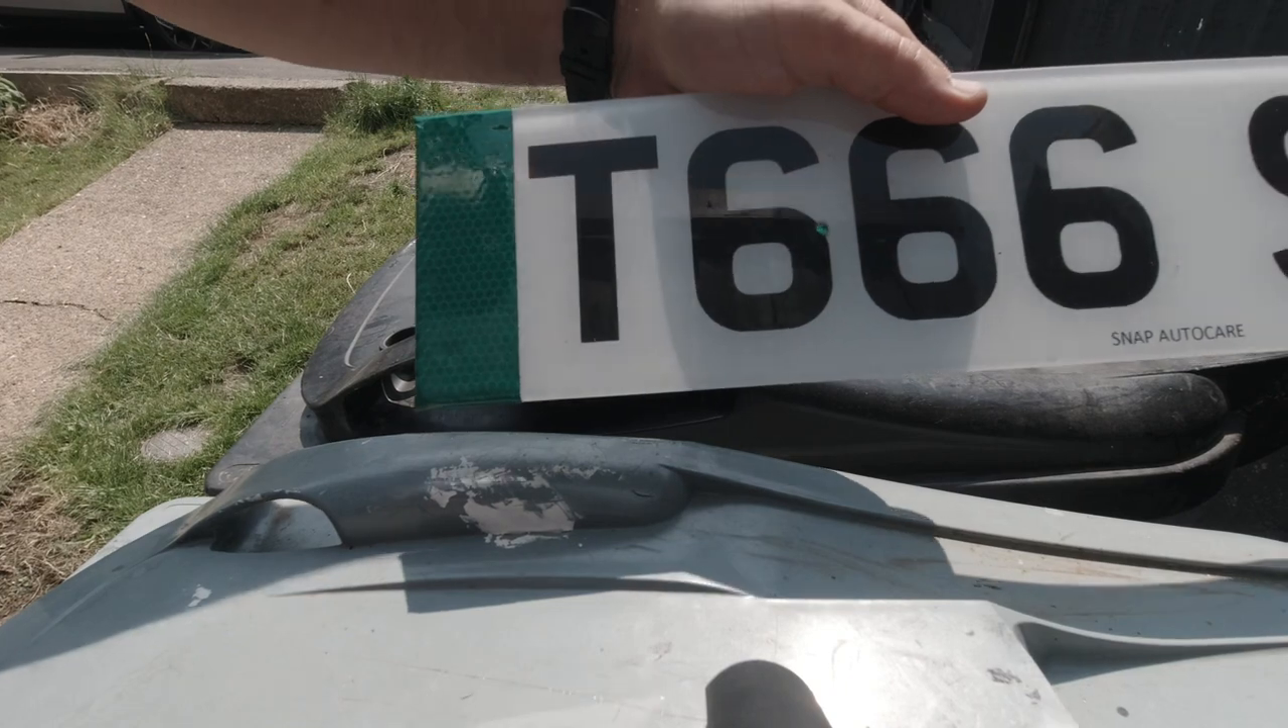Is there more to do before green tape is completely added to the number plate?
No.